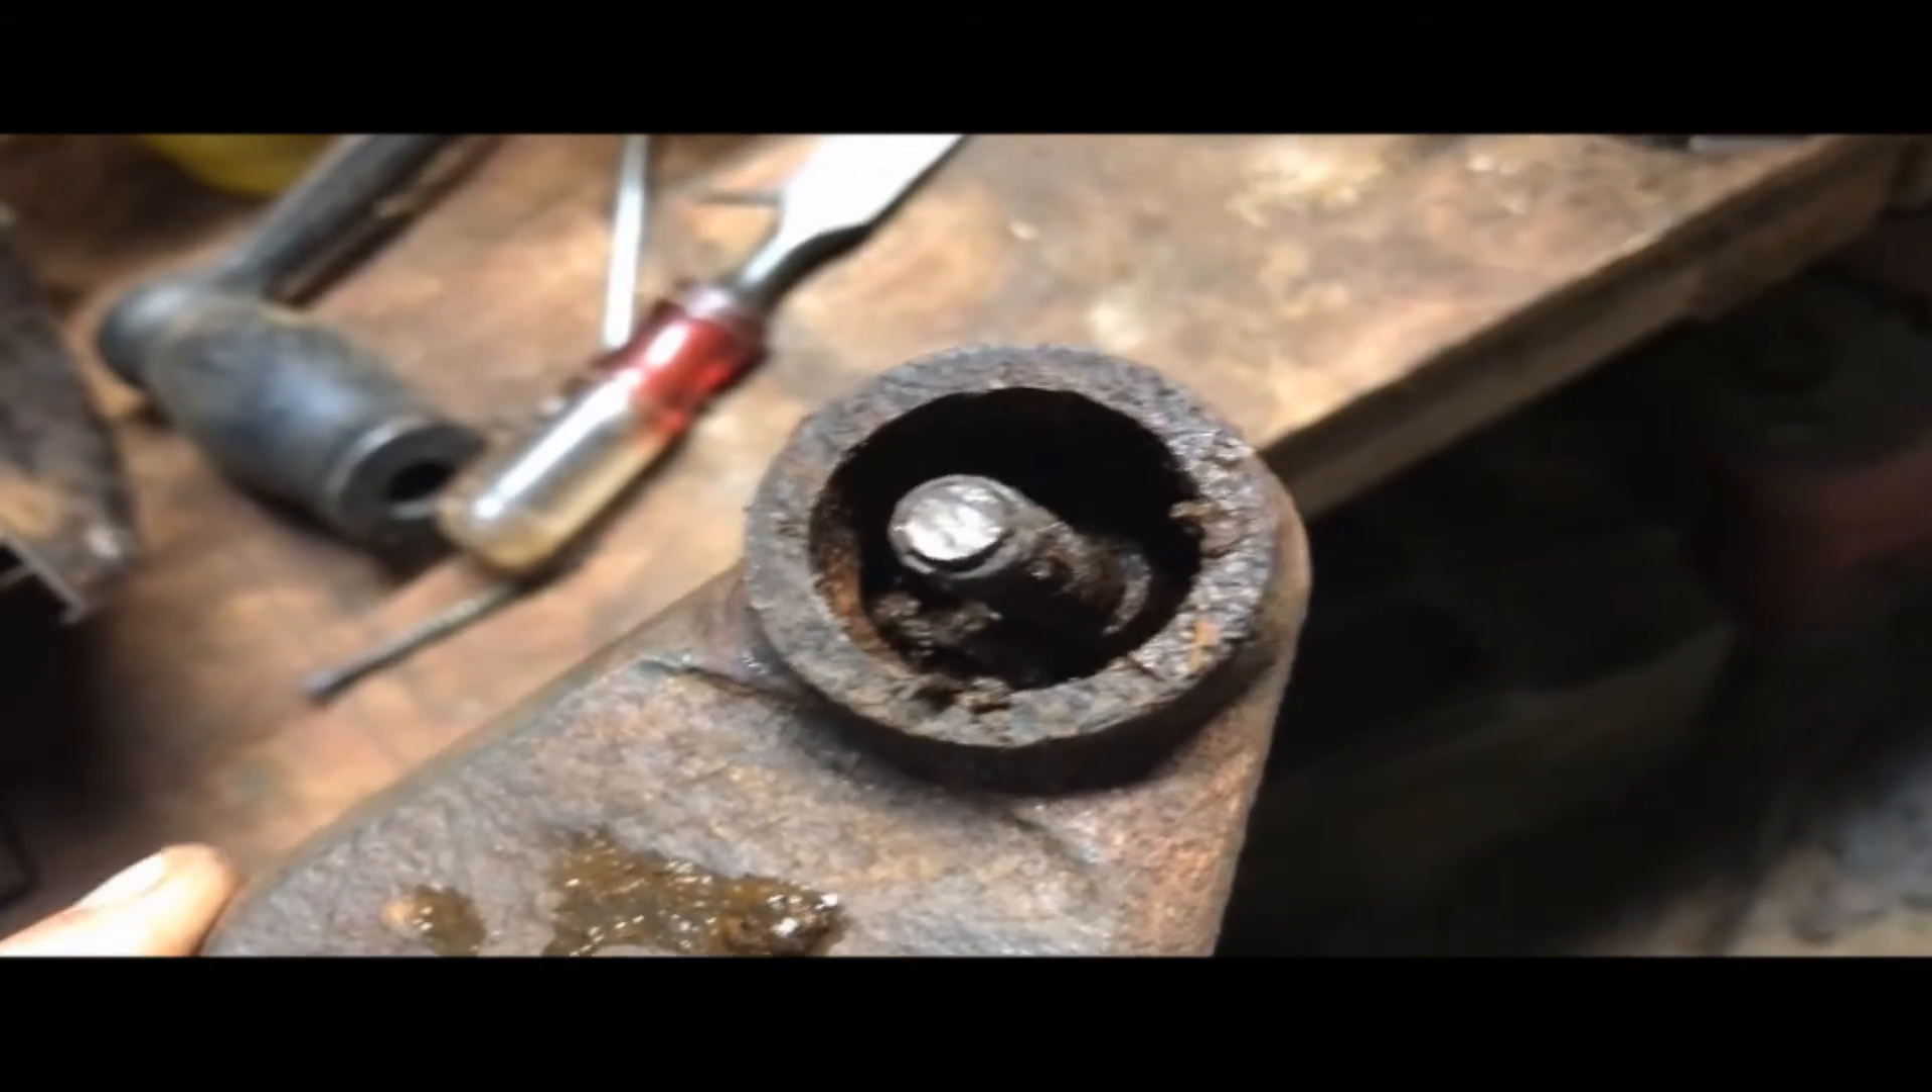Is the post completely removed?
No.